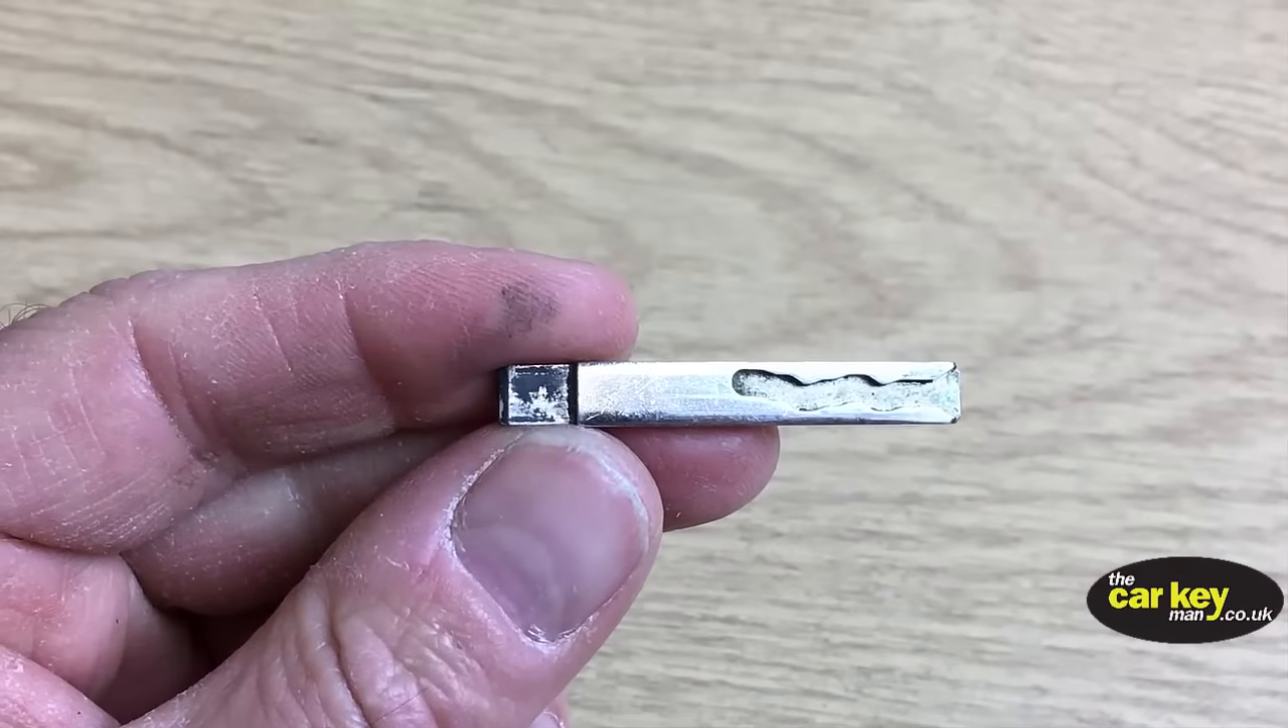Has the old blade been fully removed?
Yes.